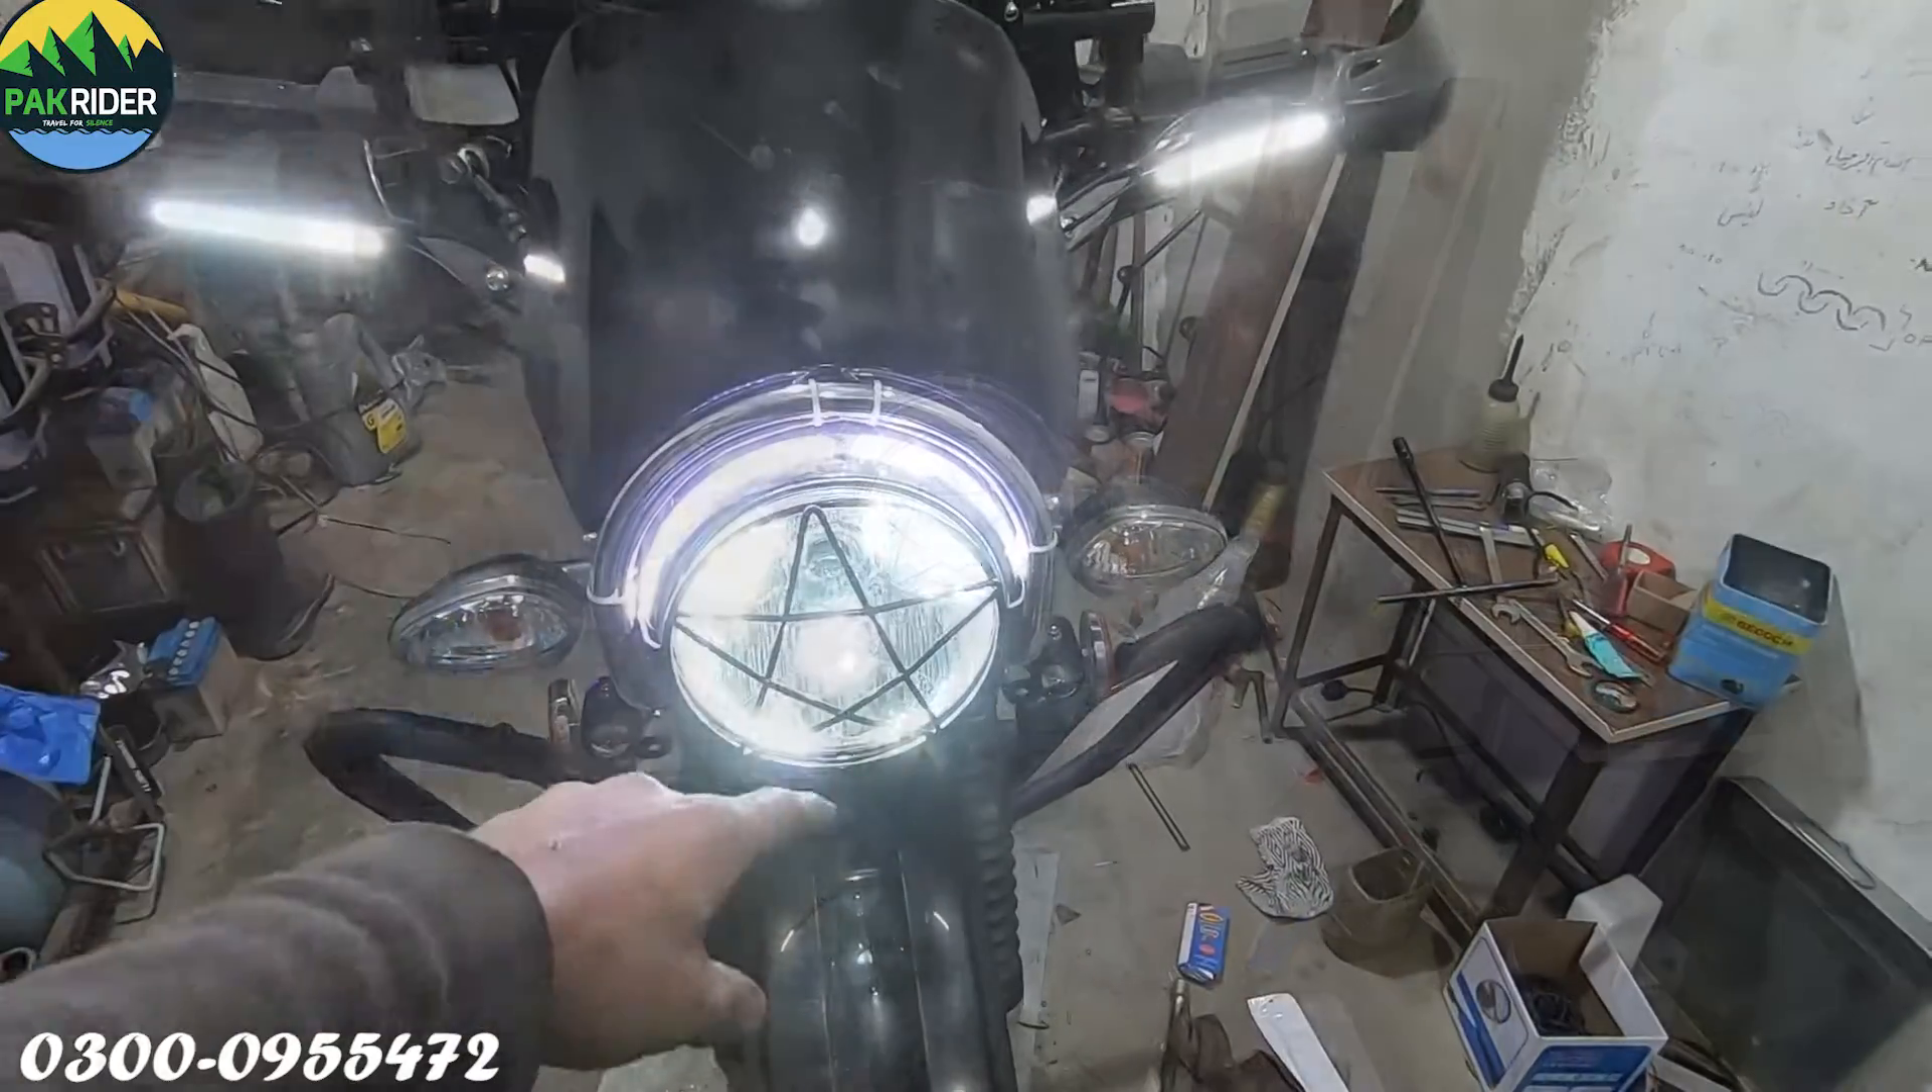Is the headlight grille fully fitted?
Yes.